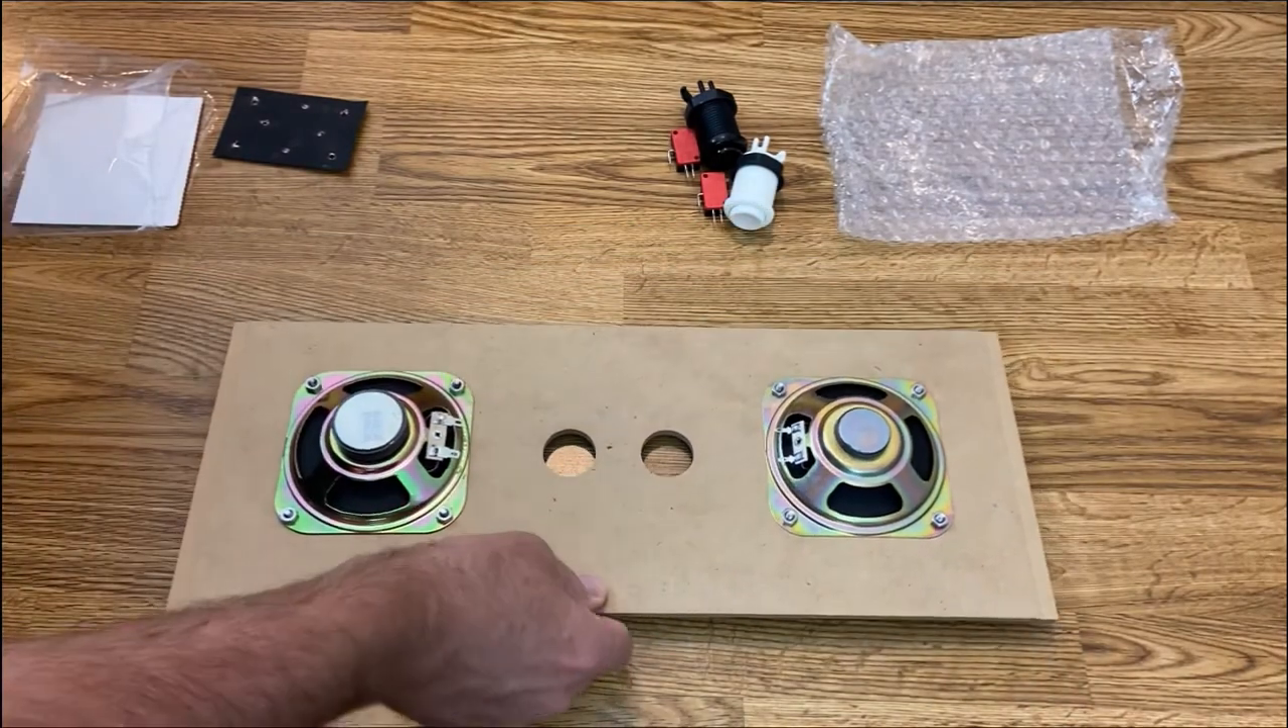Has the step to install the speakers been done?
Yes.